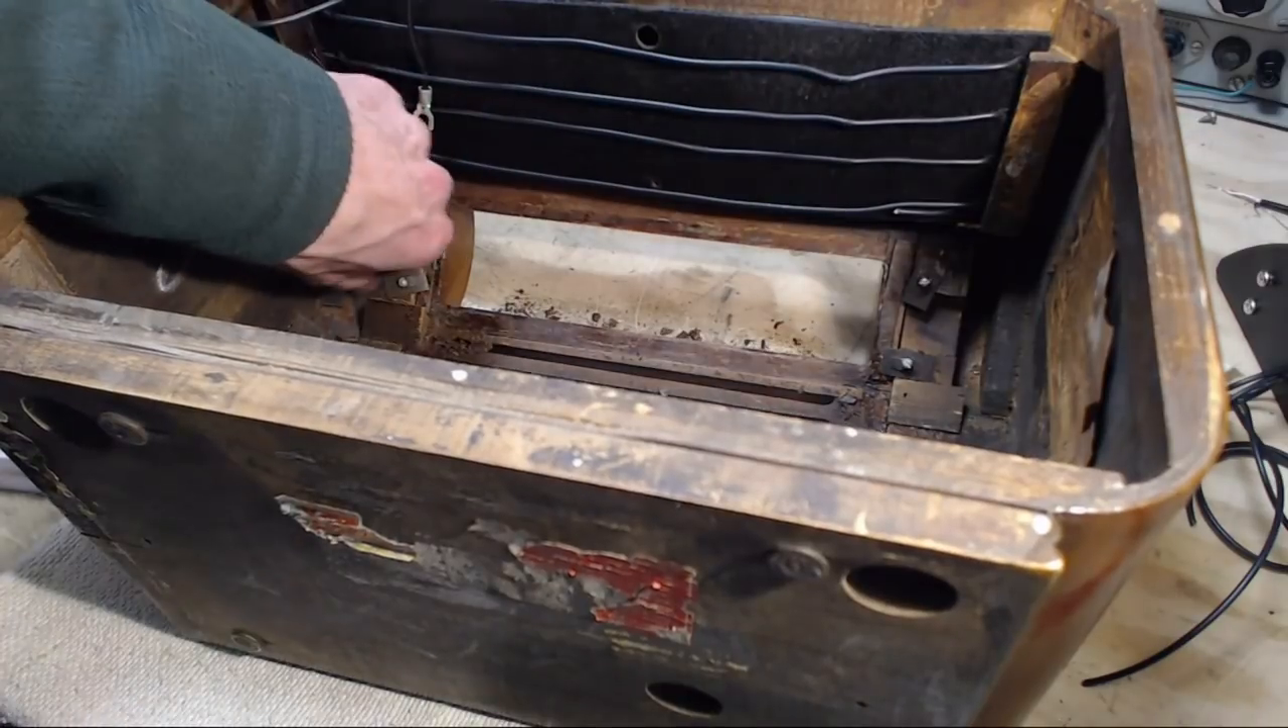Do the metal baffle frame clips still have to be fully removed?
Yes.